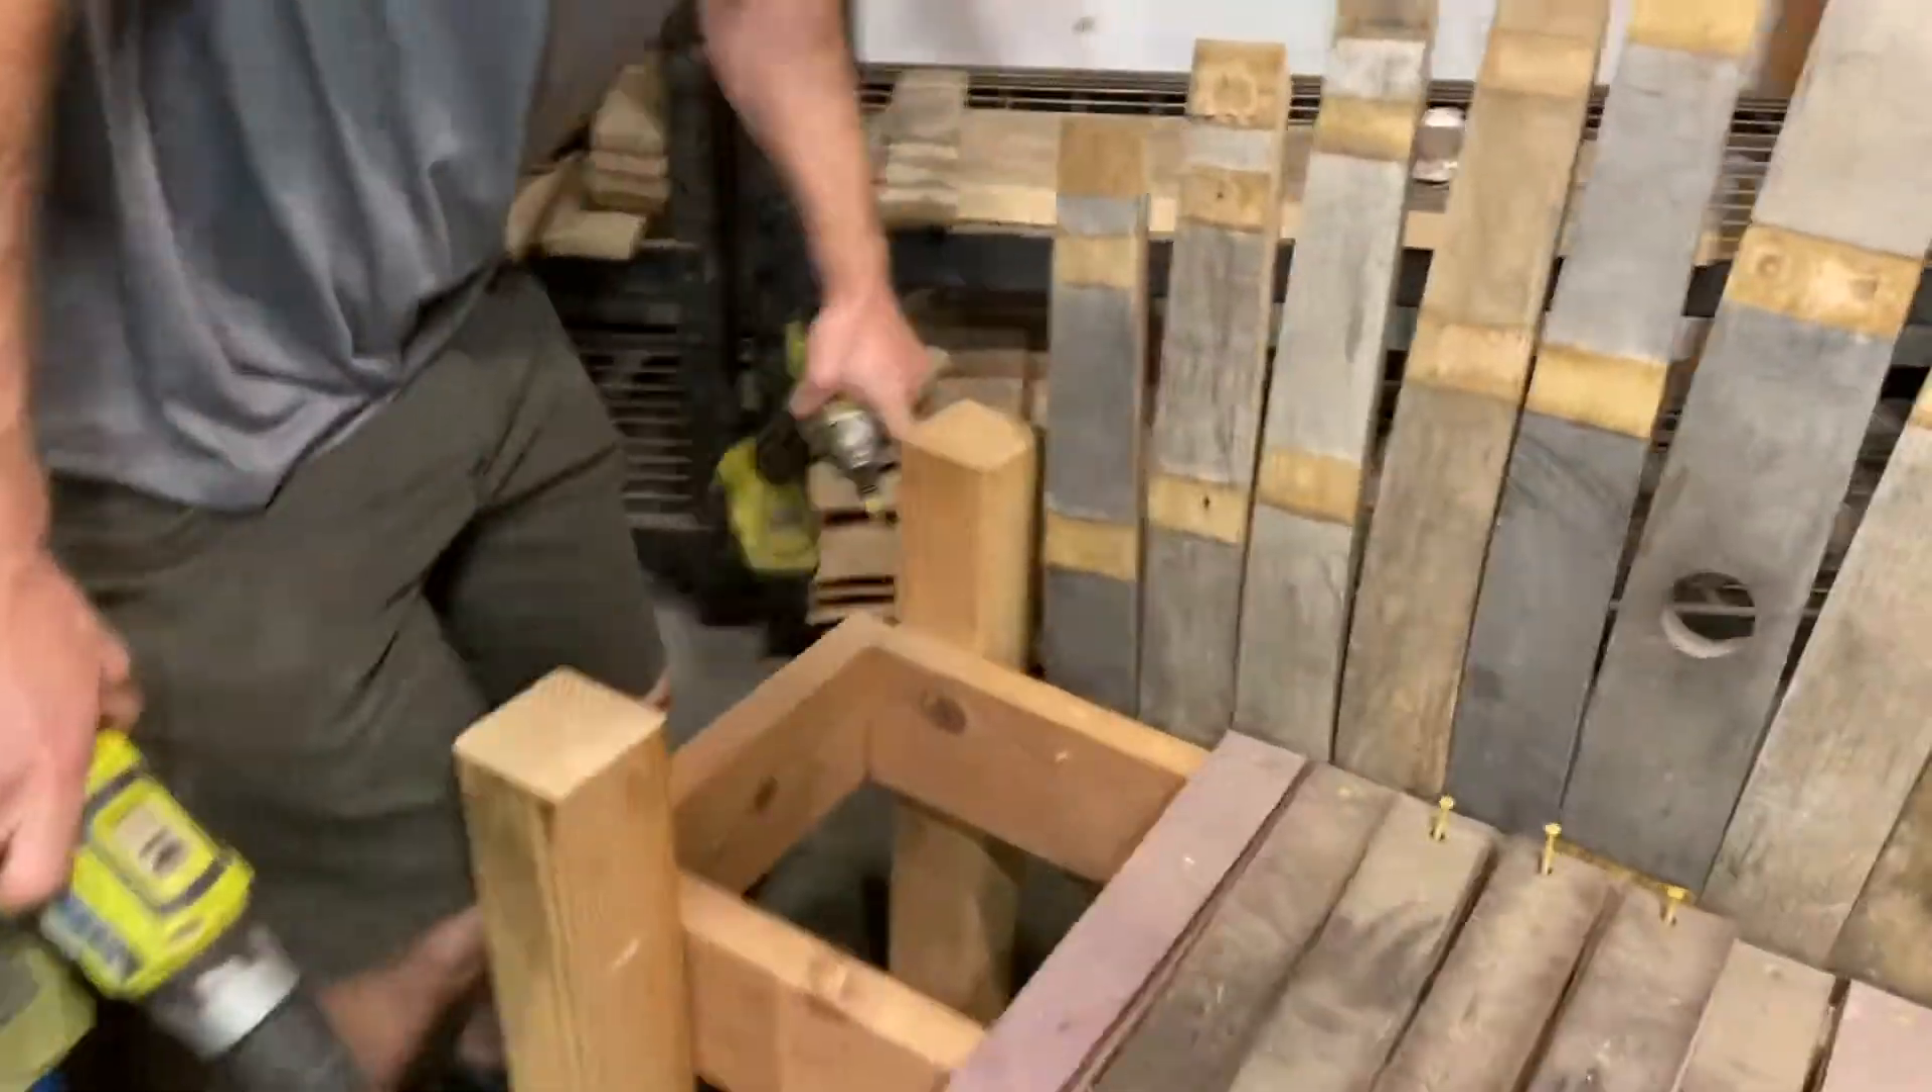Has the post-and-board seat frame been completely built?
Yes.